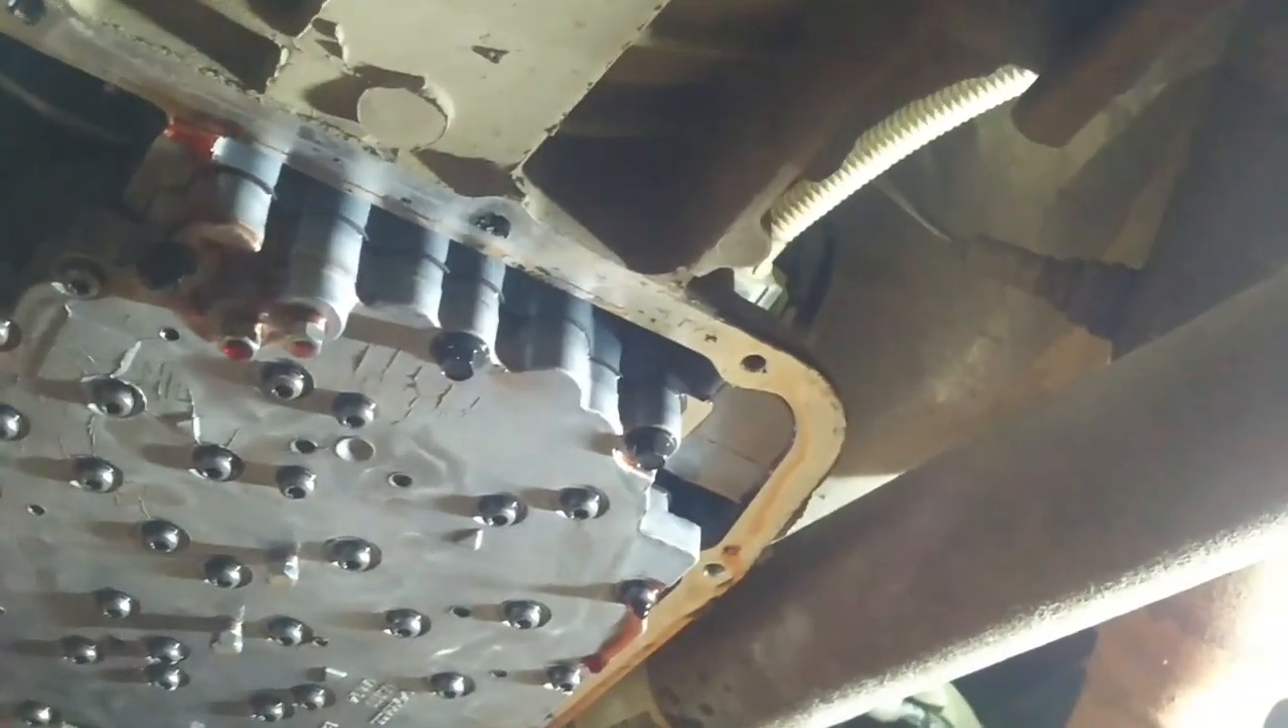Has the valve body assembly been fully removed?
No.